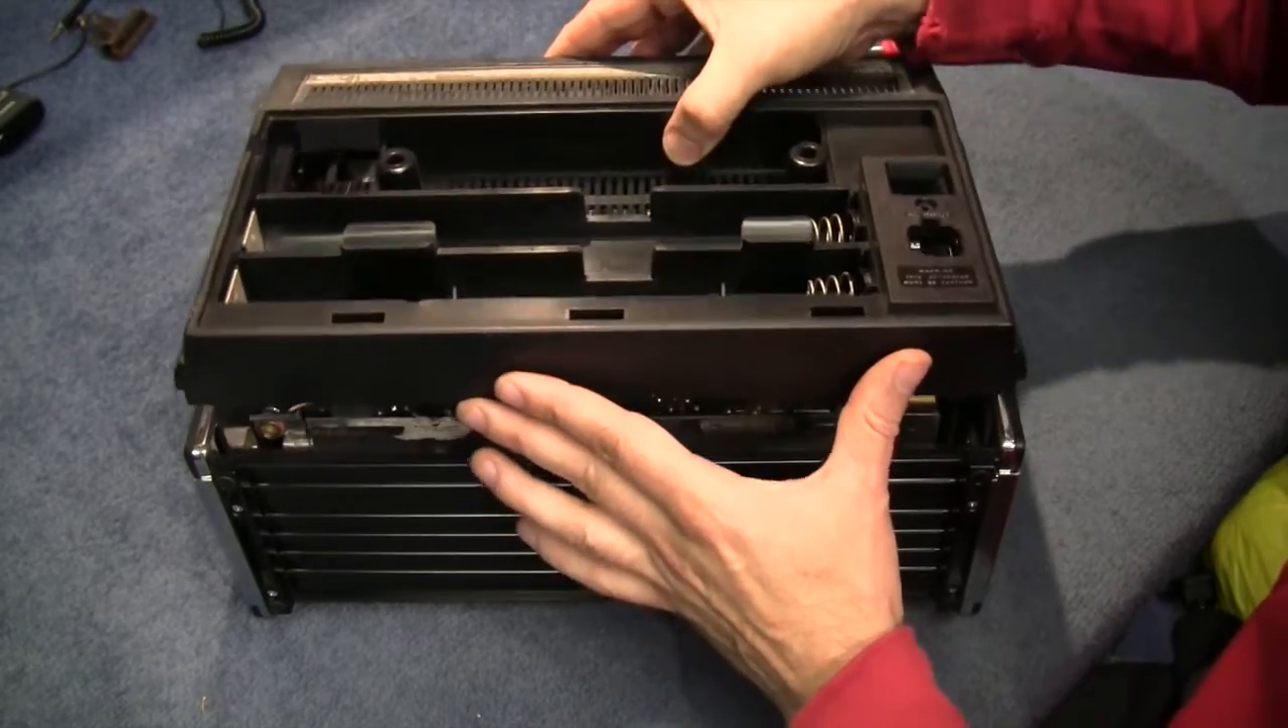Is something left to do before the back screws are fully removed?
No.